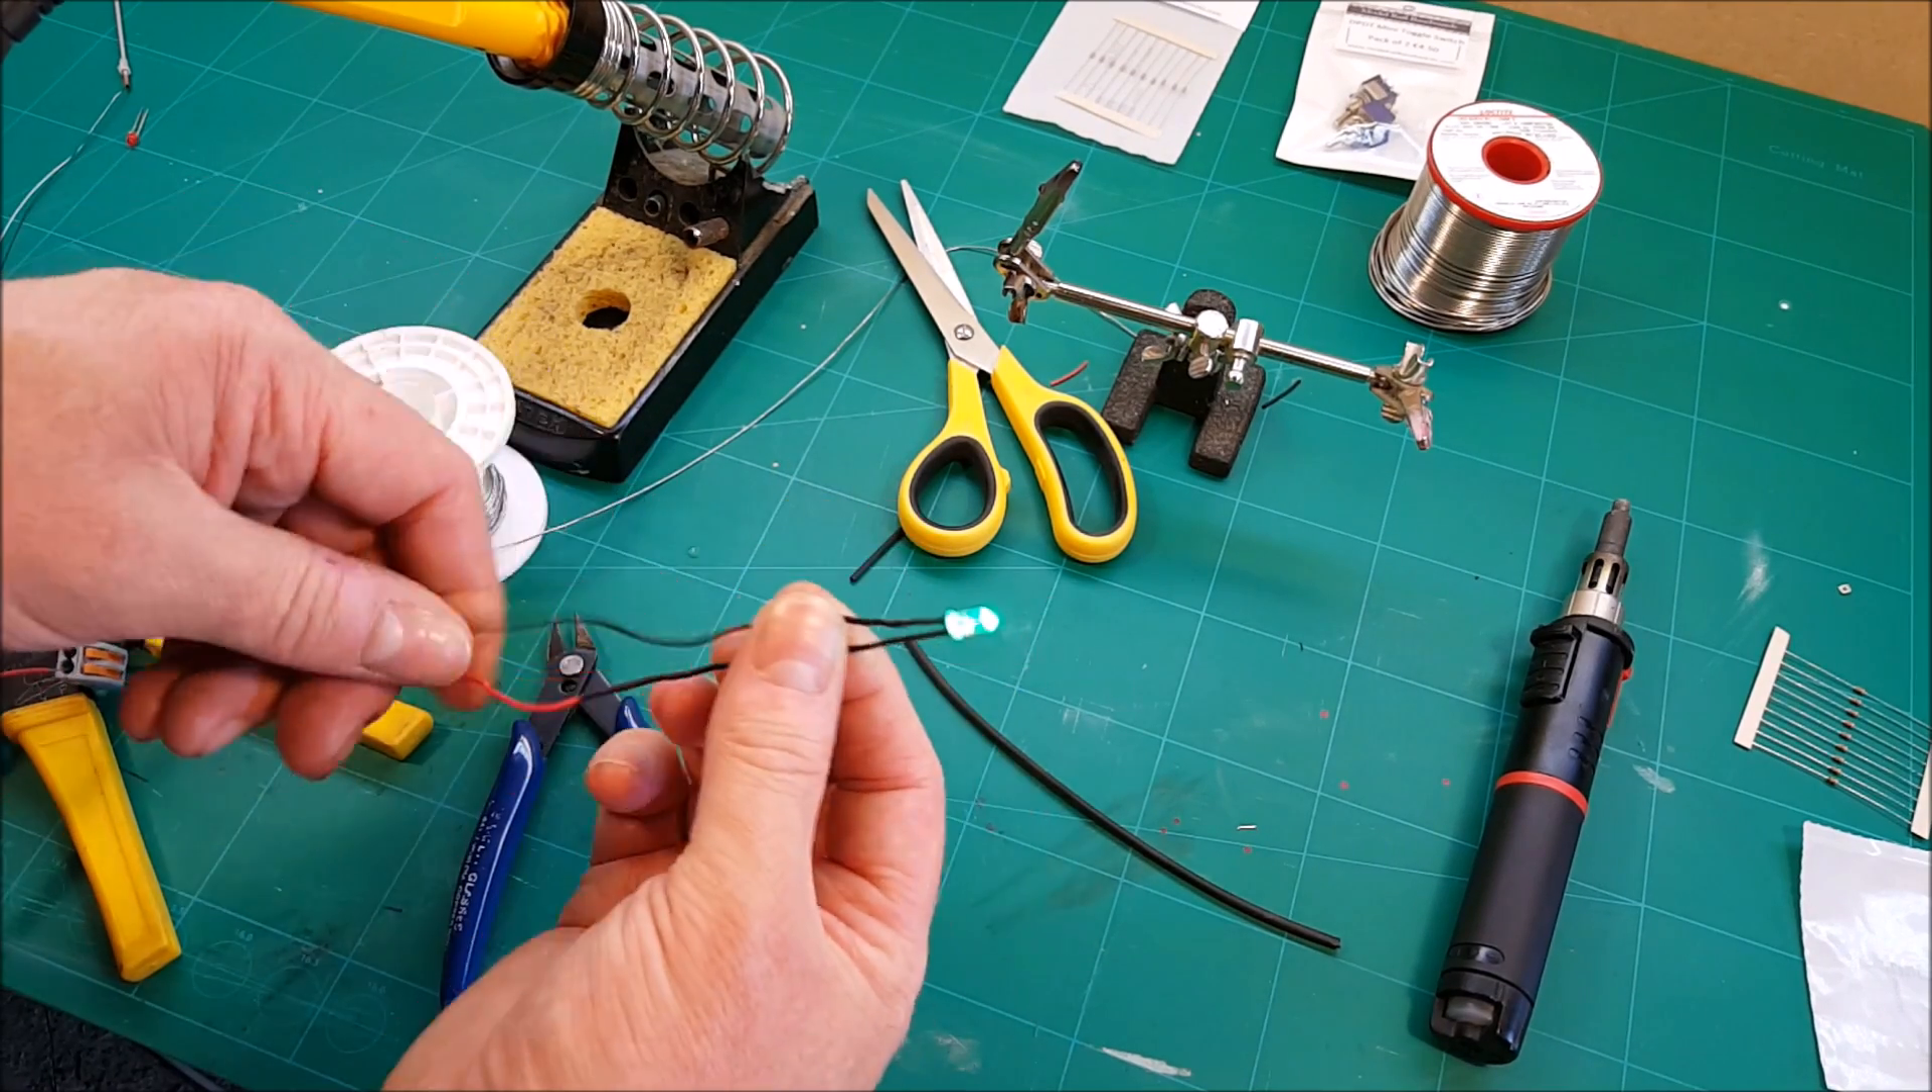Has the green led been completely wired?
Yes.